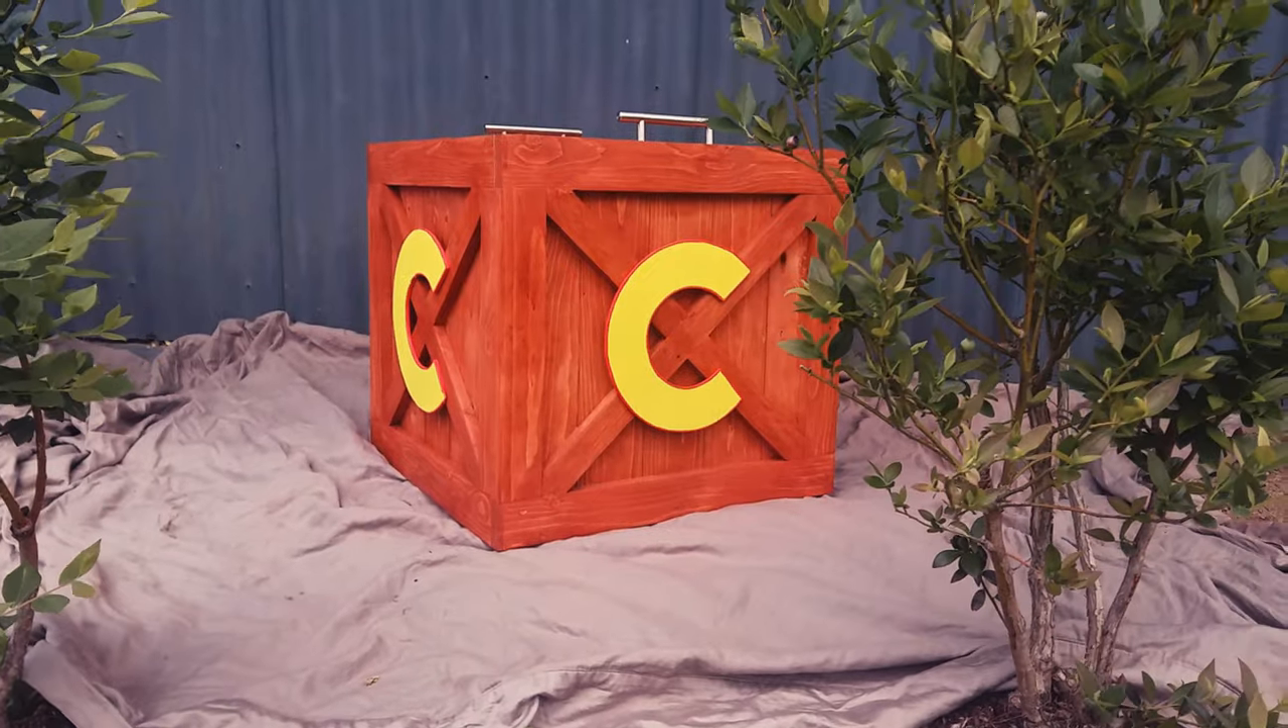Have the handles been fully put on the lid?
Yes.